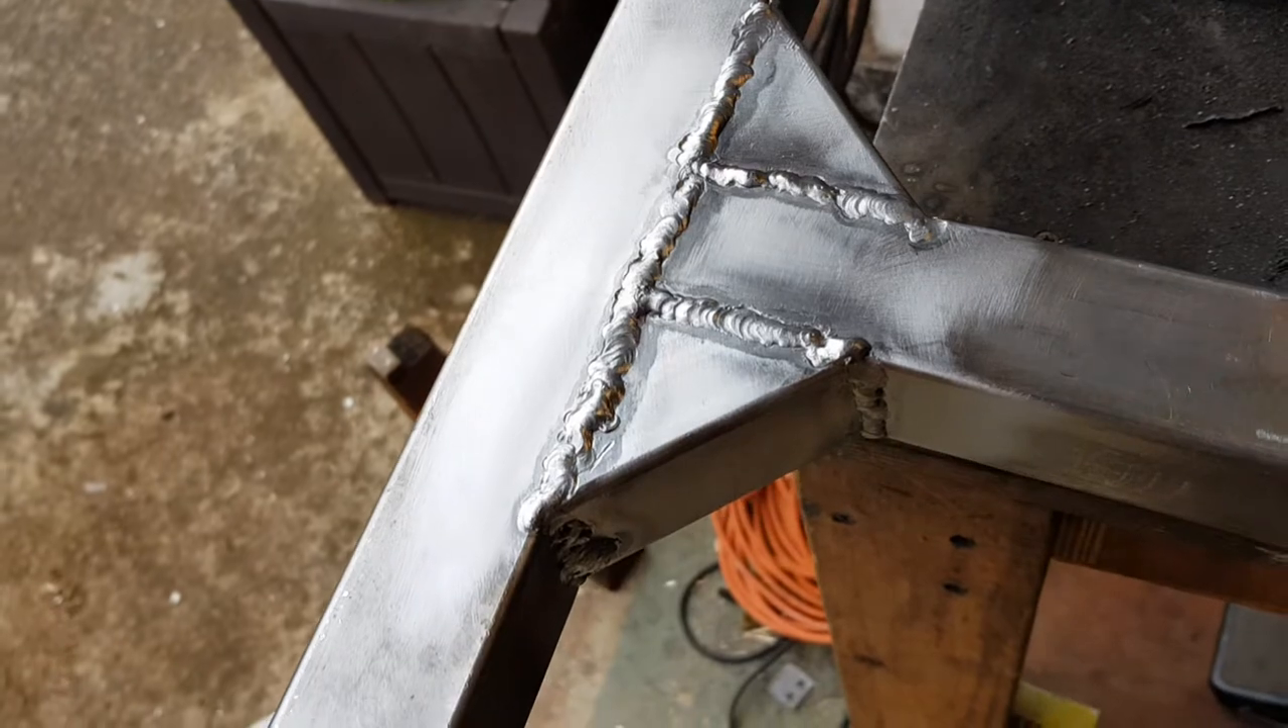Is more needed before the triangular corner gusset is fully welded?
No.